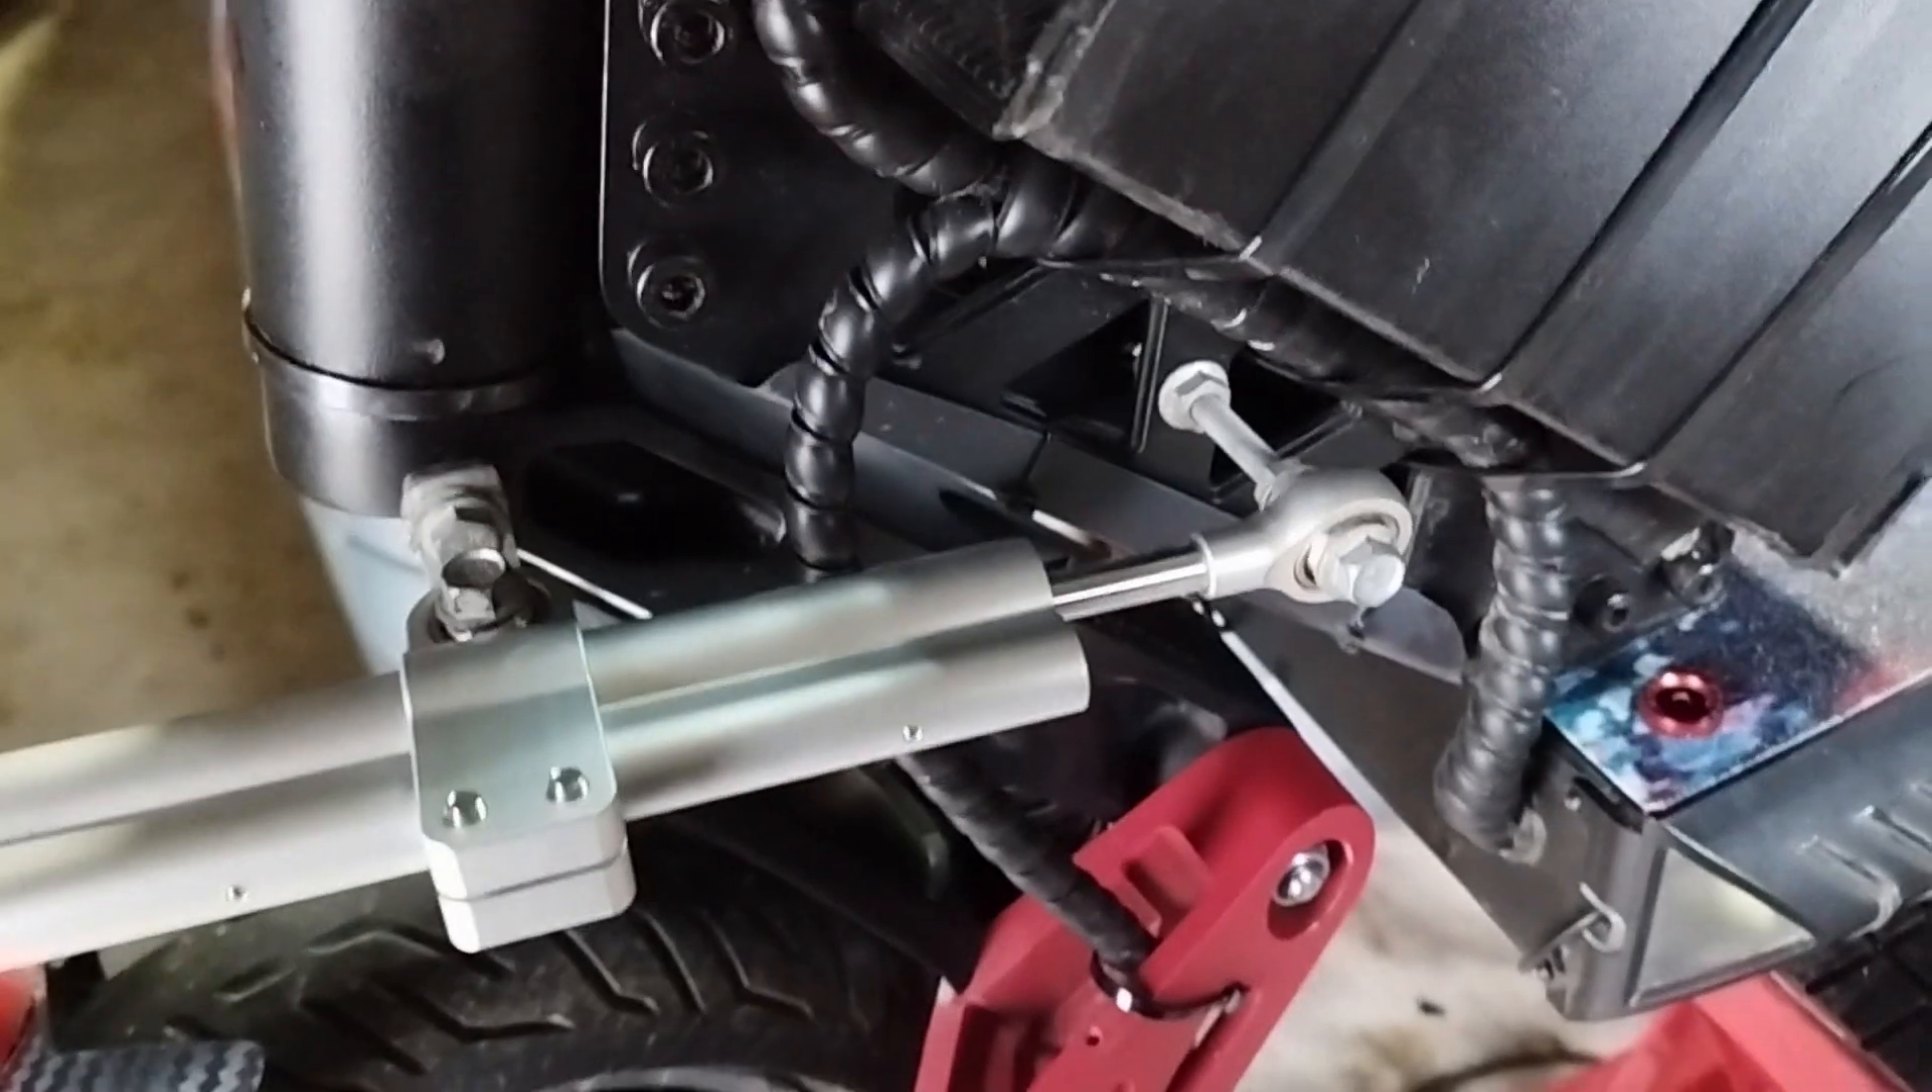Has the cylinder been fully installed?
Yes.